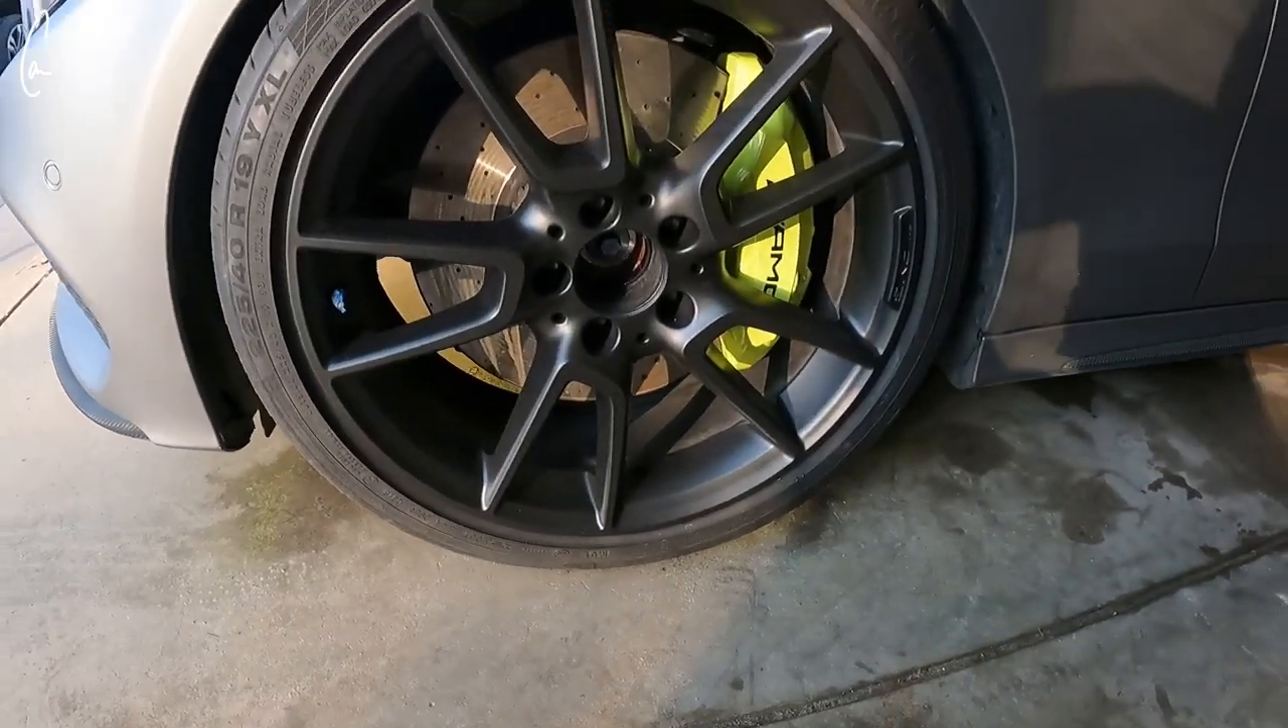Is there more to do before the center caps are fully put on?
Yes.